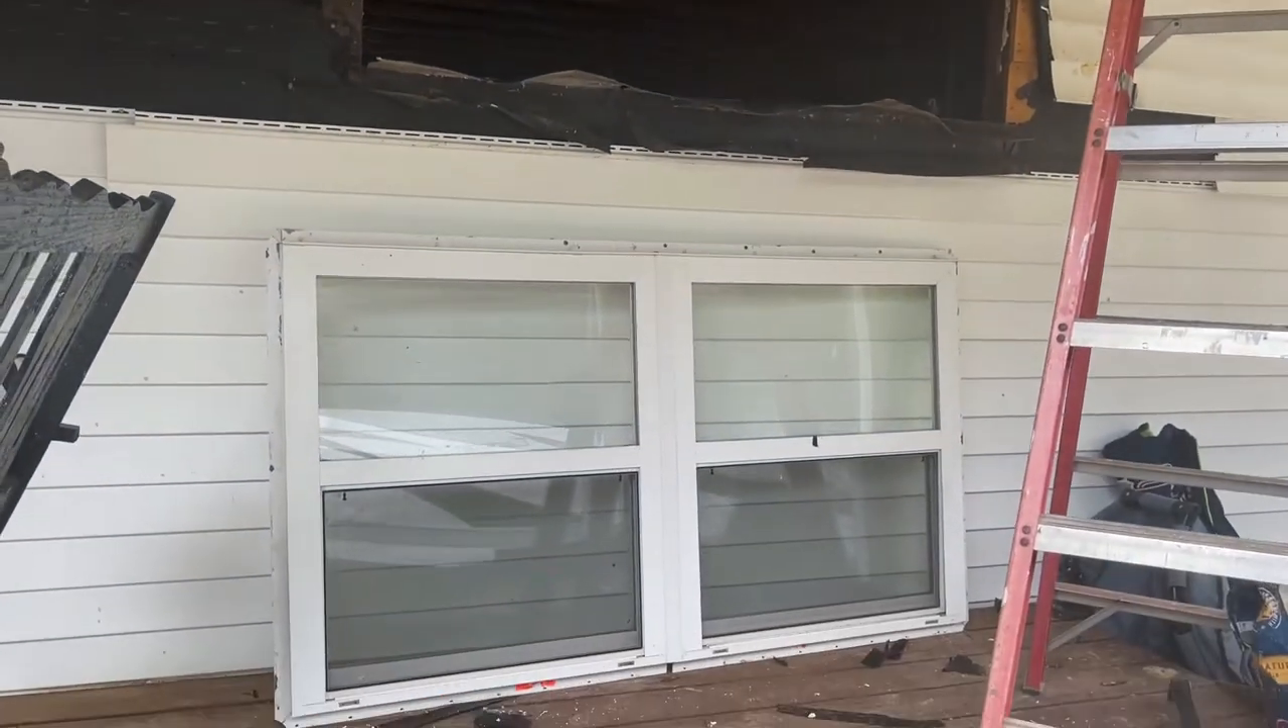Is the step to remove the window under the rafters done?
Yes.